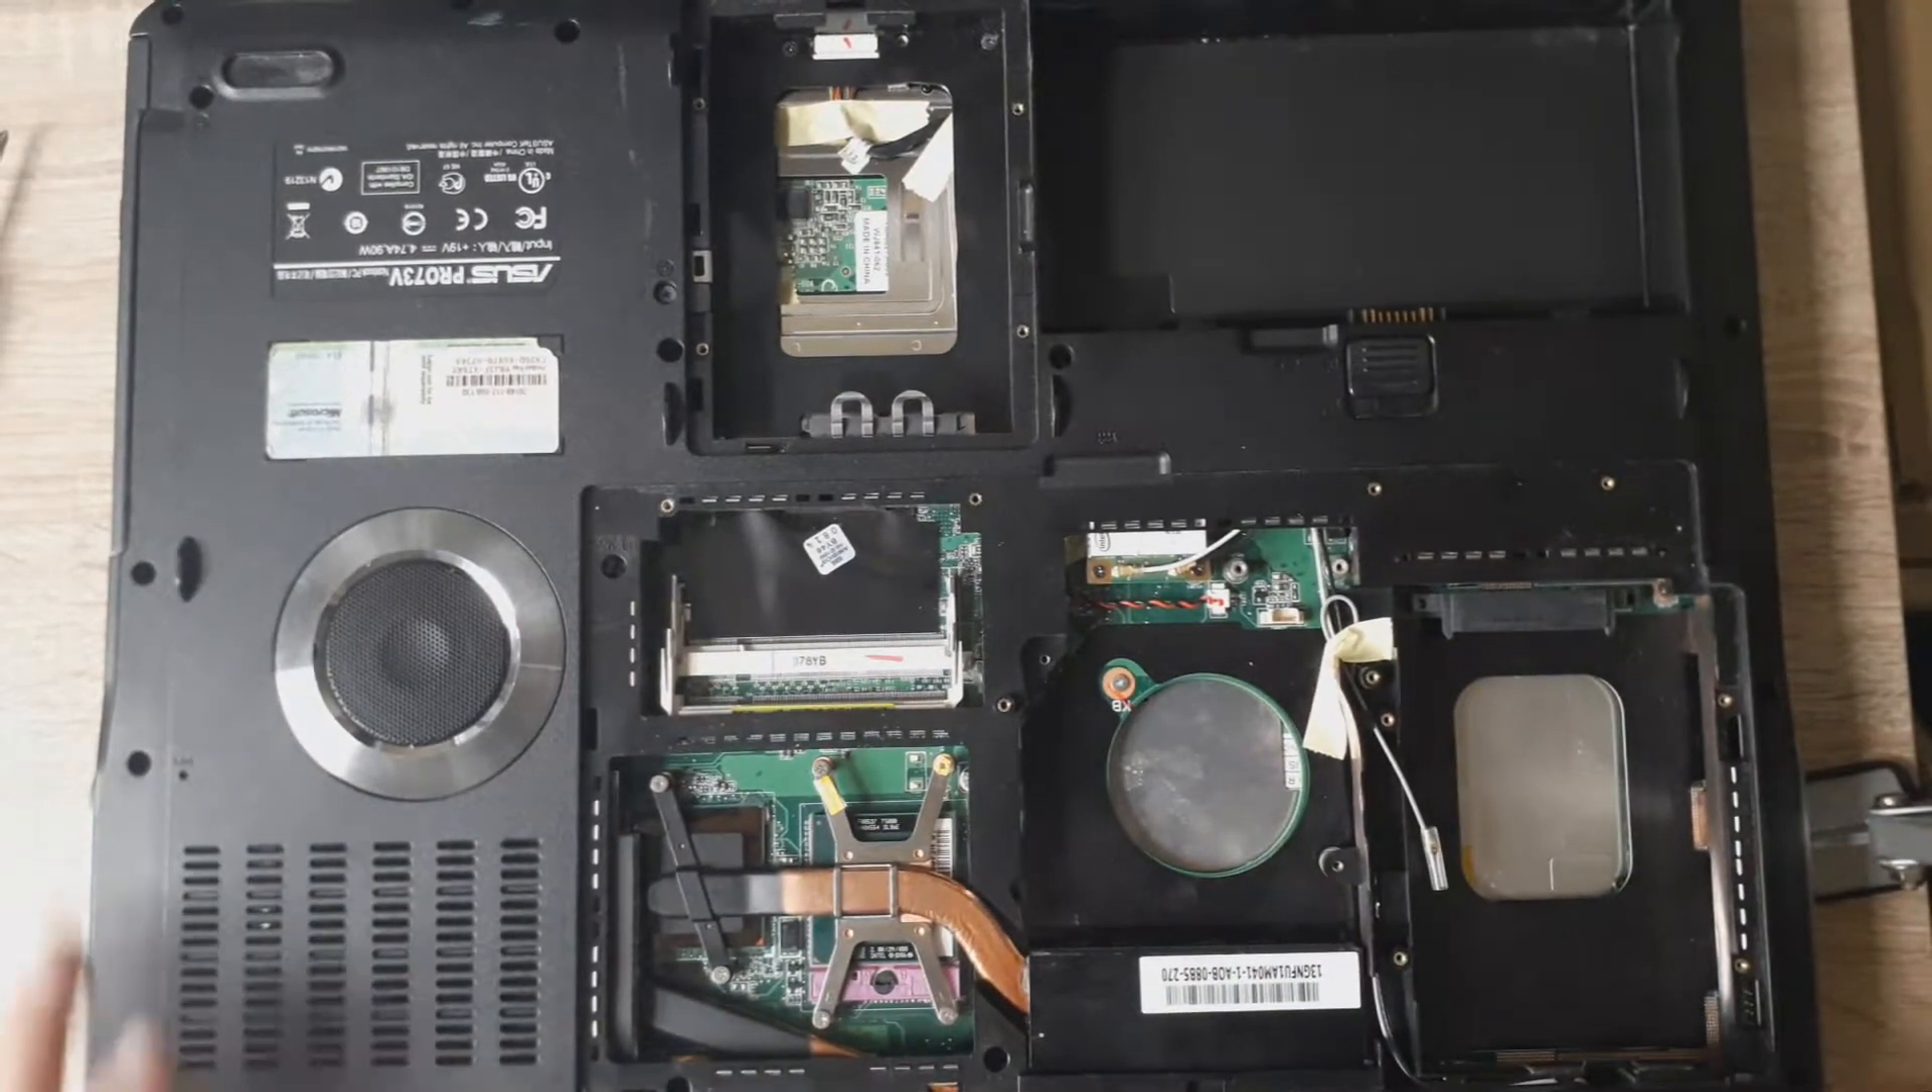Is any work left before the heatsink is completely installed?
No.